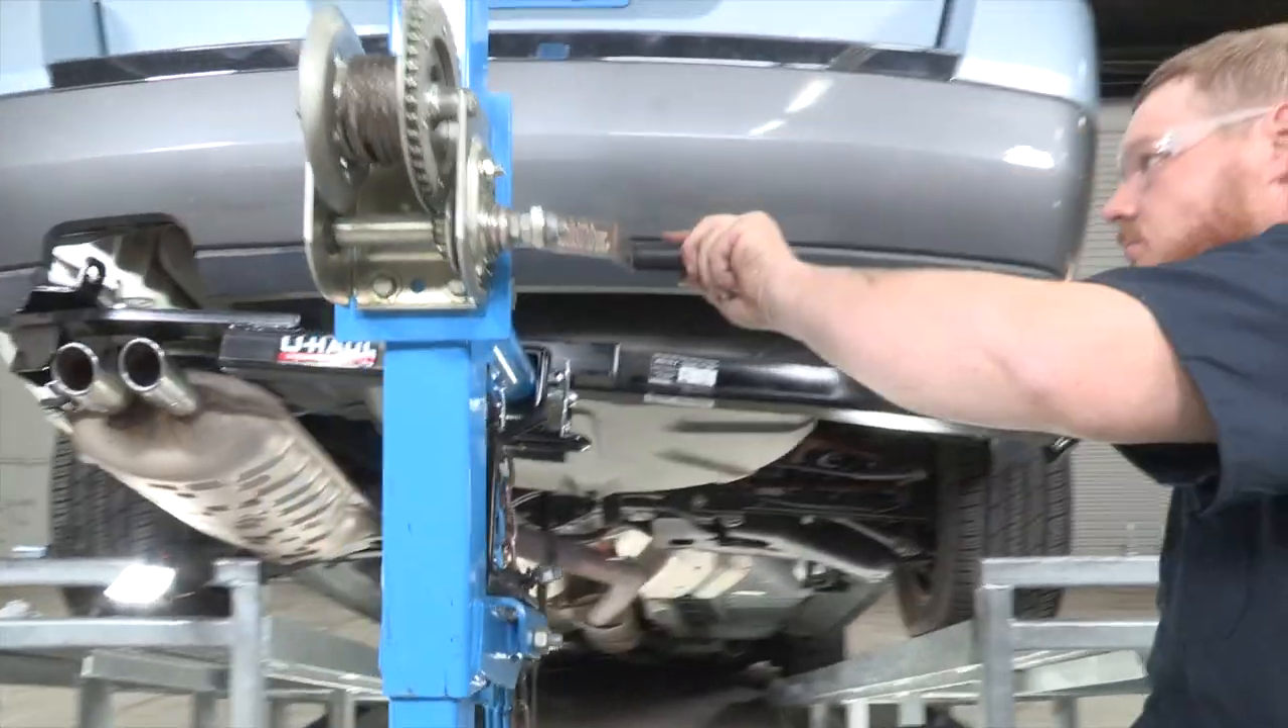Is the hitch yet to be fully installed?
Yes.